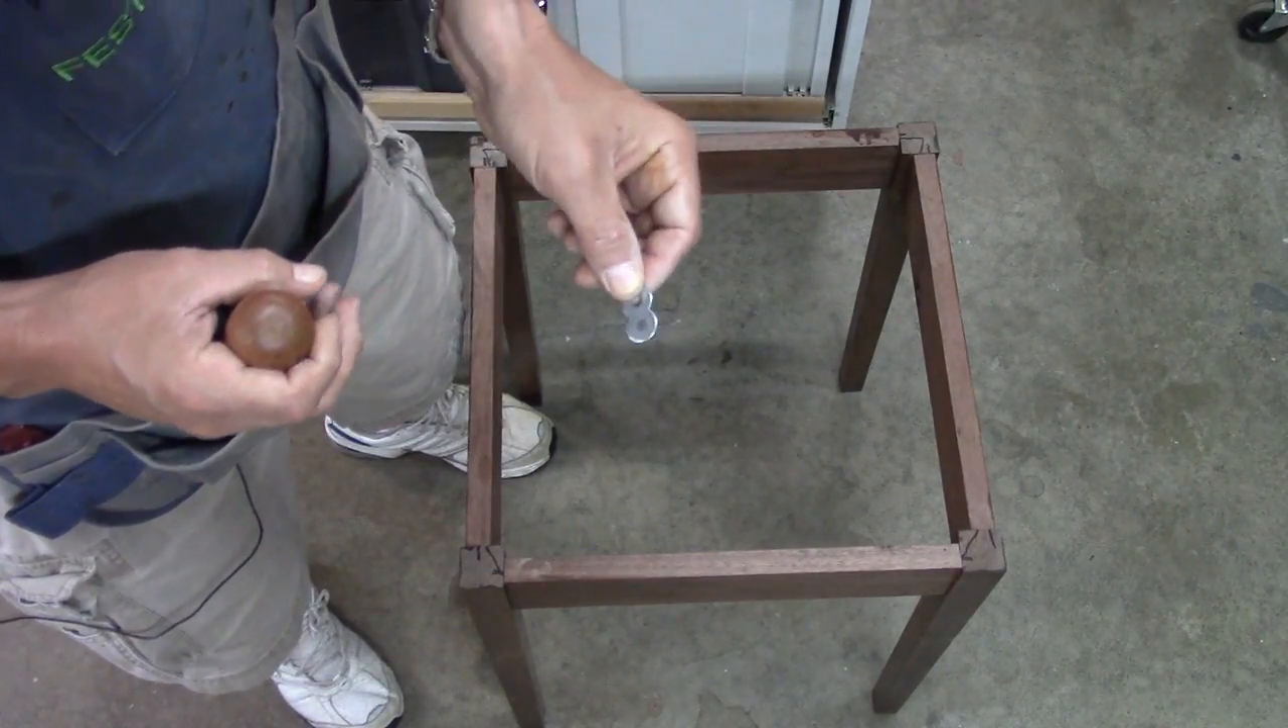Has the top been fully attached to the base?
No.